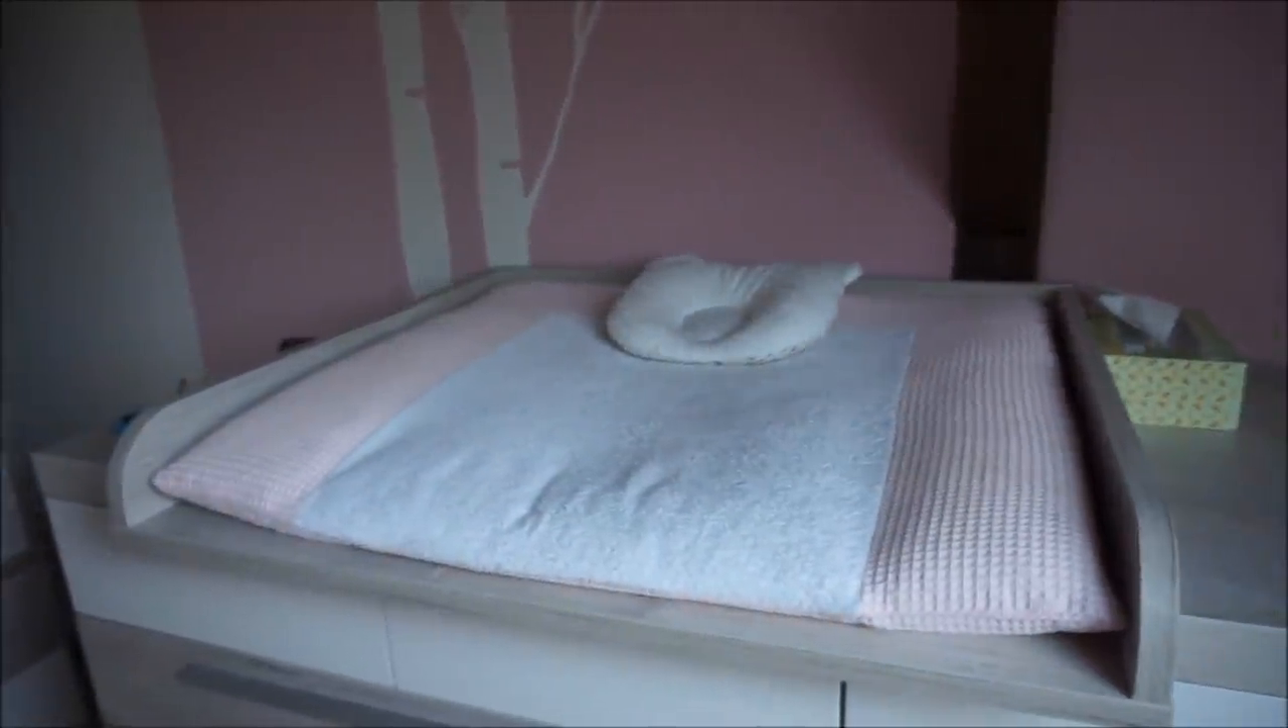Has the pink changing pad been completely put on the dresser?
Yes.